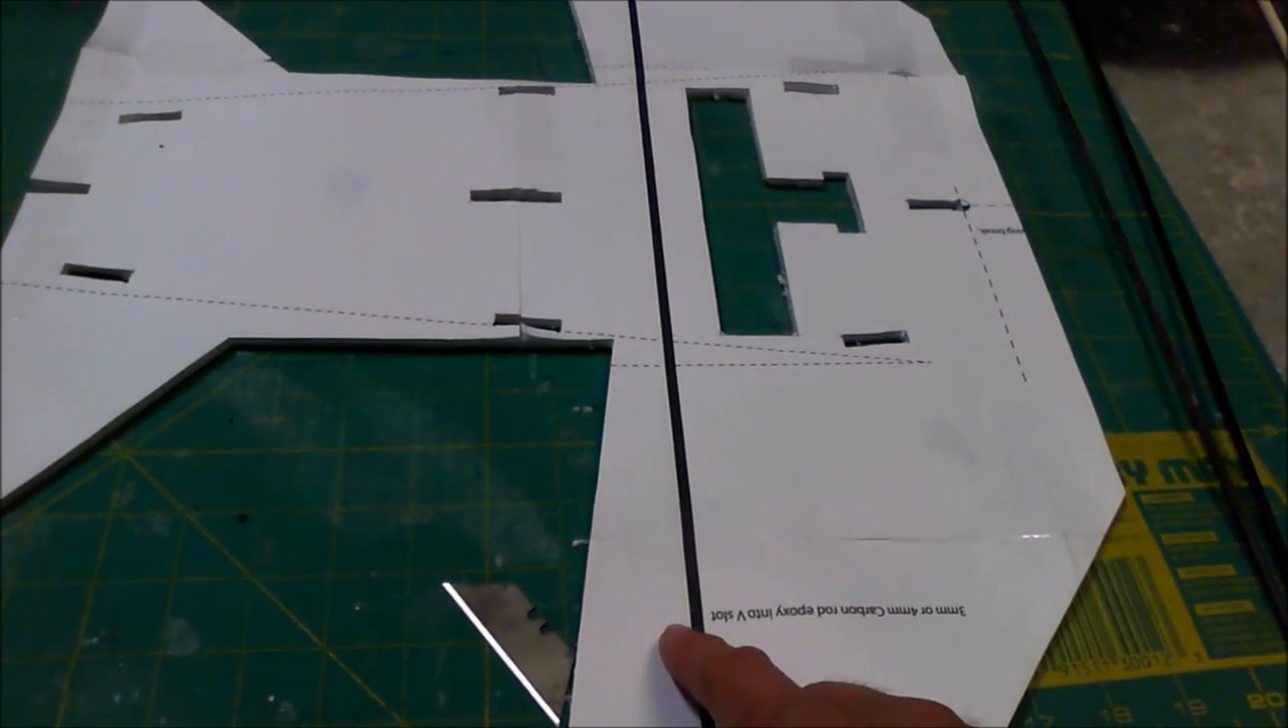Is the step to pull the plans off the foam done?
No.